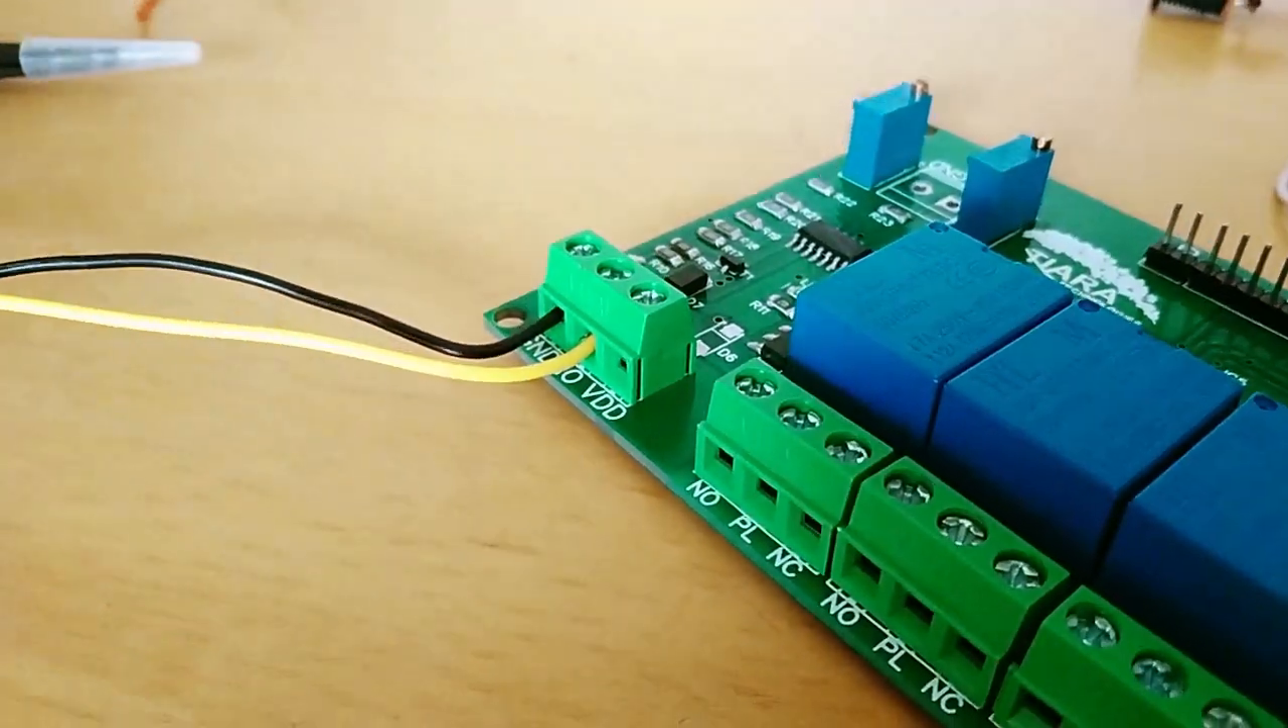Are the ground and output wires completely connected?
Yes.